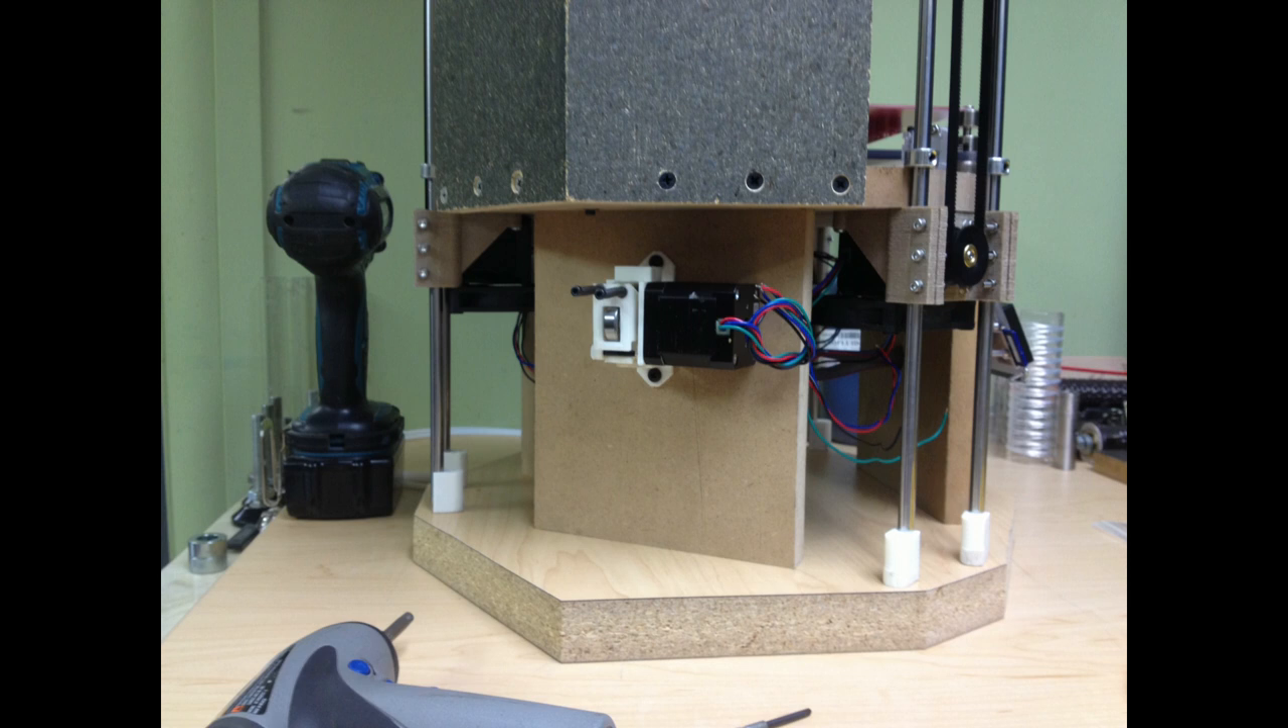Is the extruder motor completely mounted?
Yes.